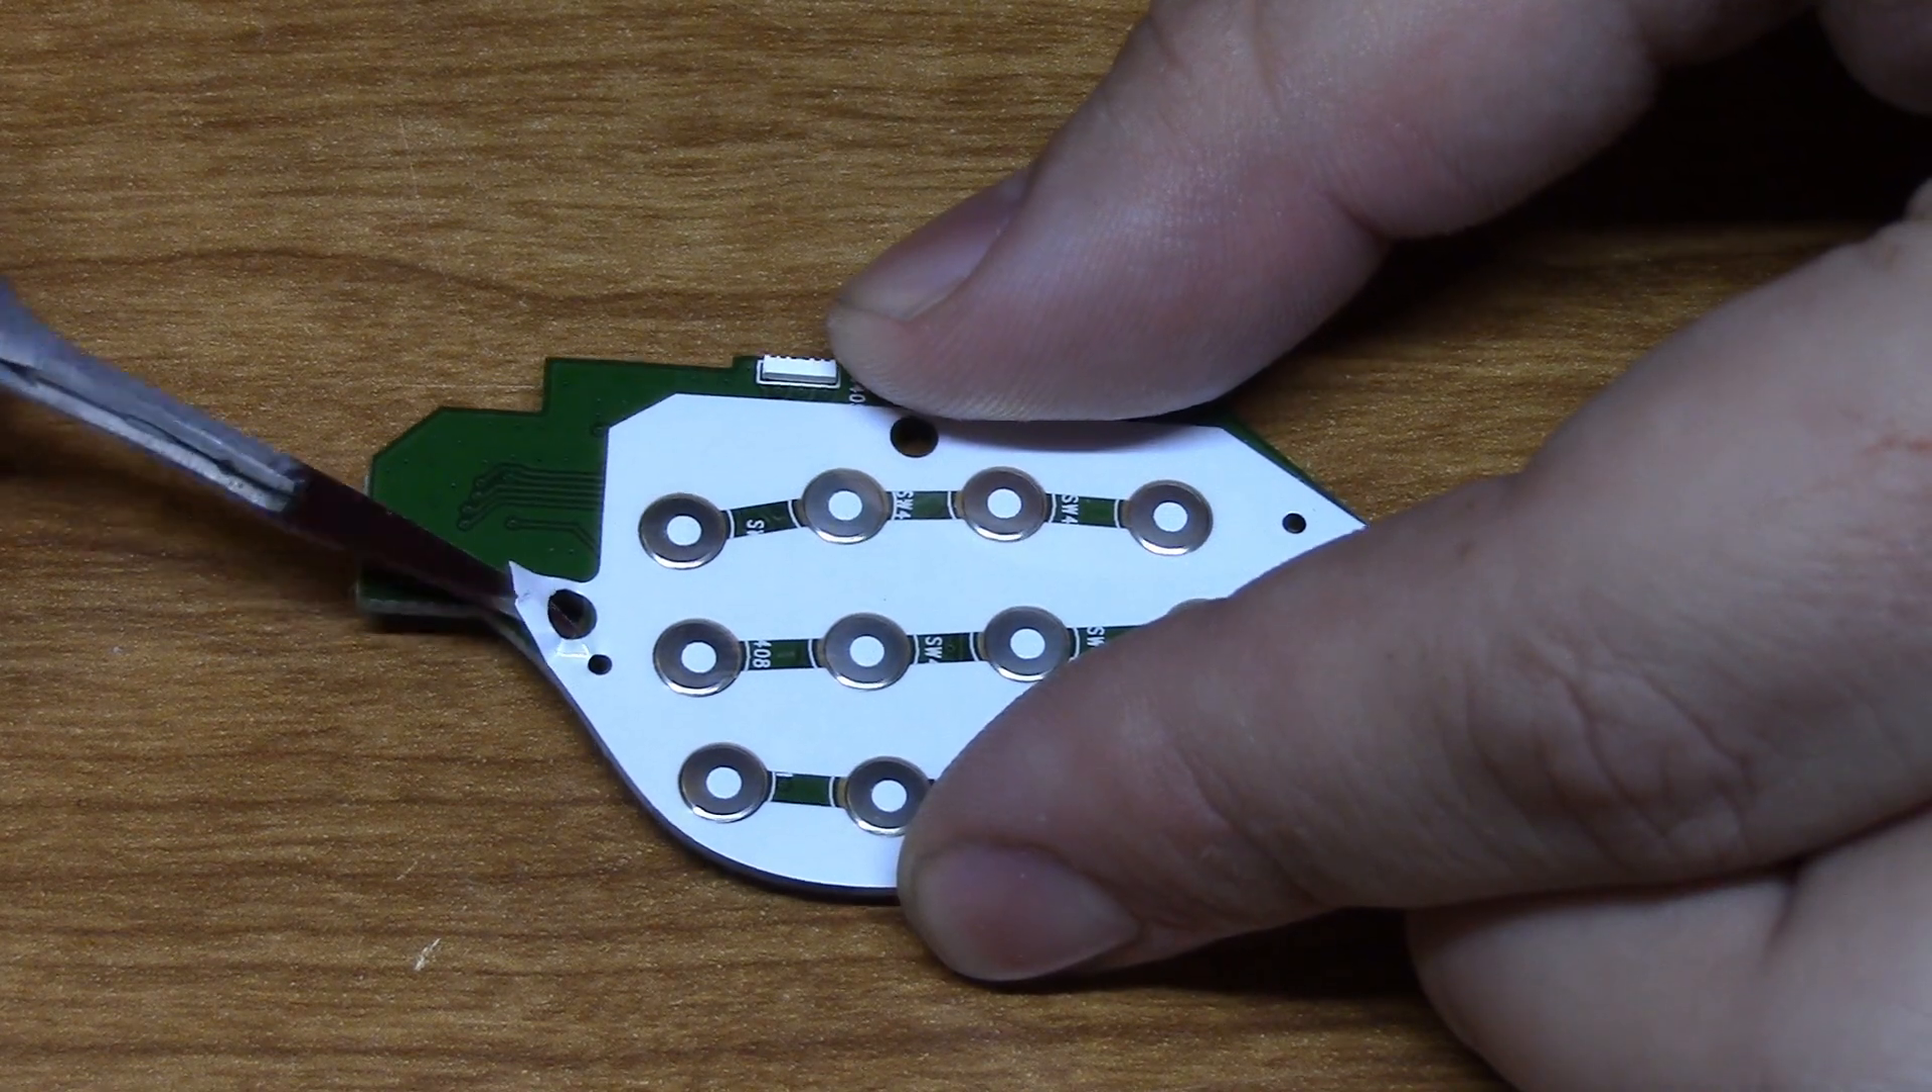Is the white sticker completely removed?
No.